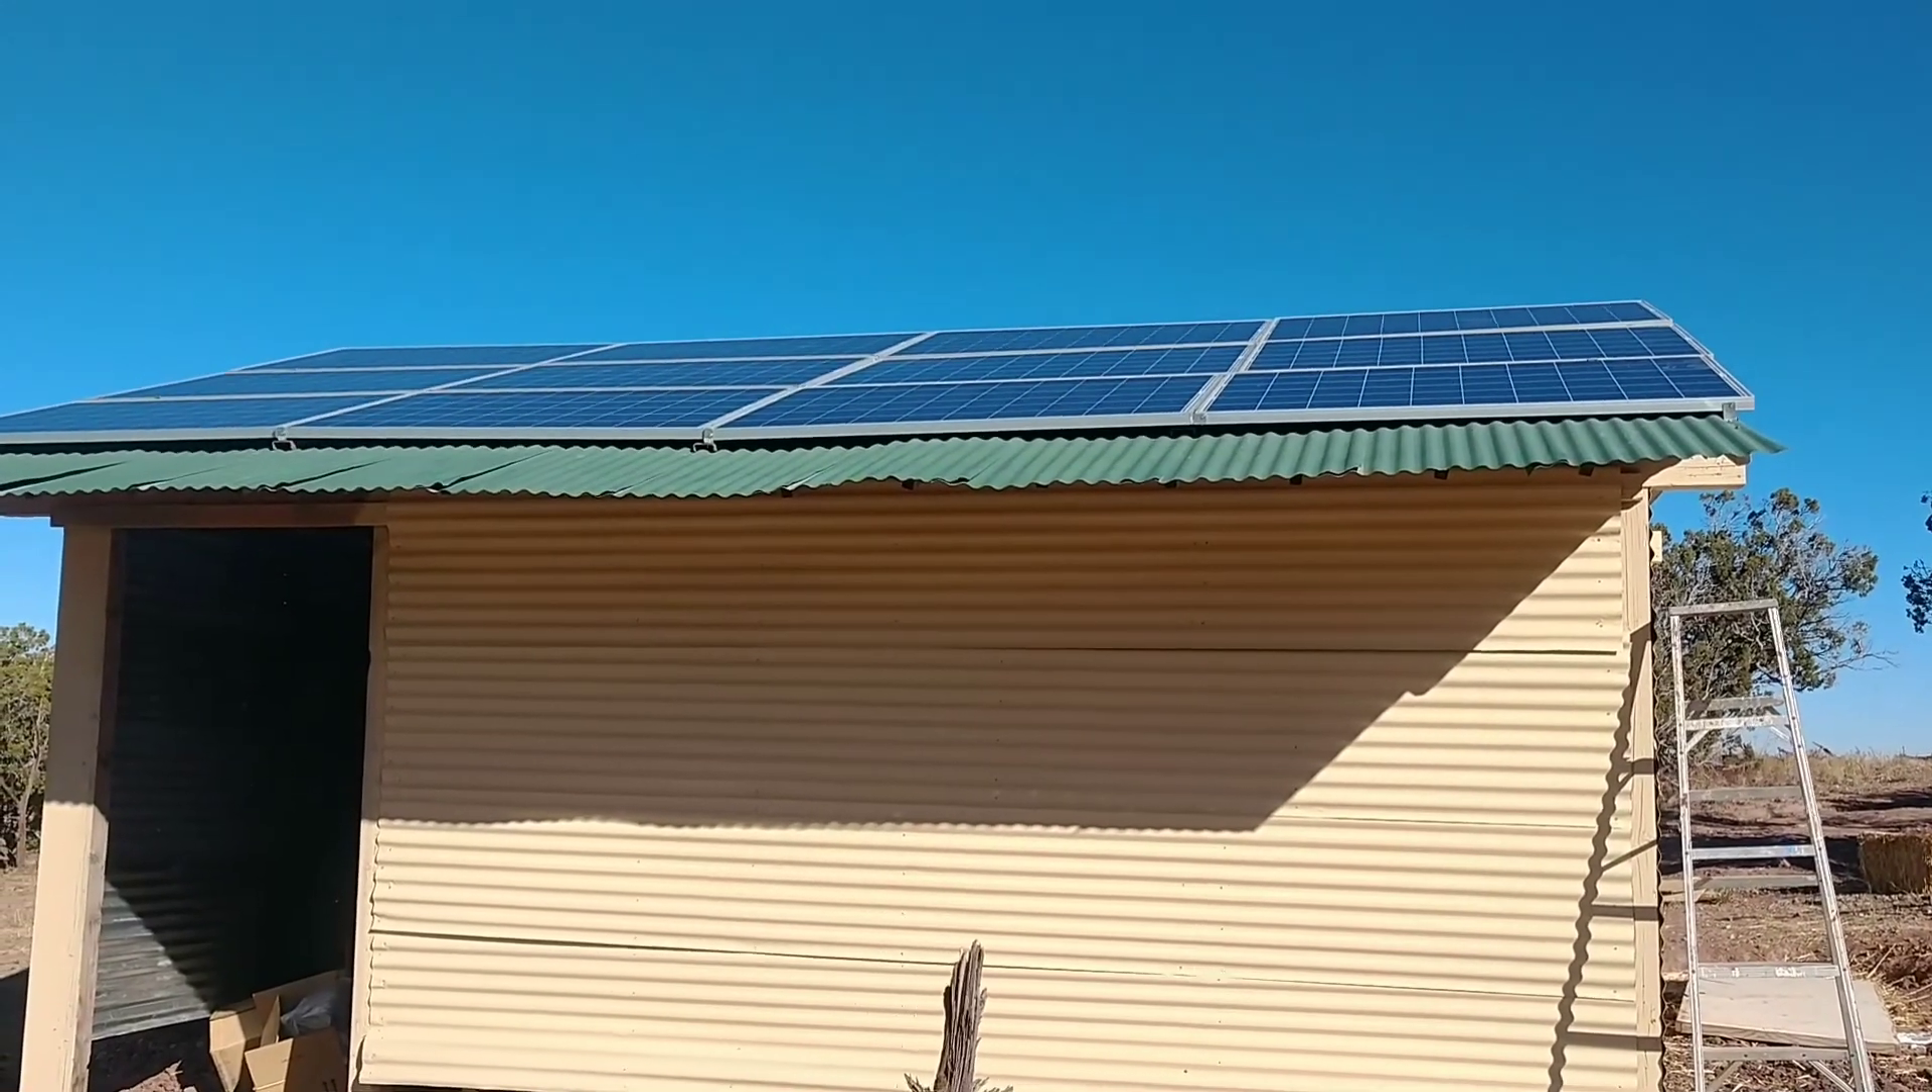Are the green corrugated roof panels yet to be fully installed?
No.